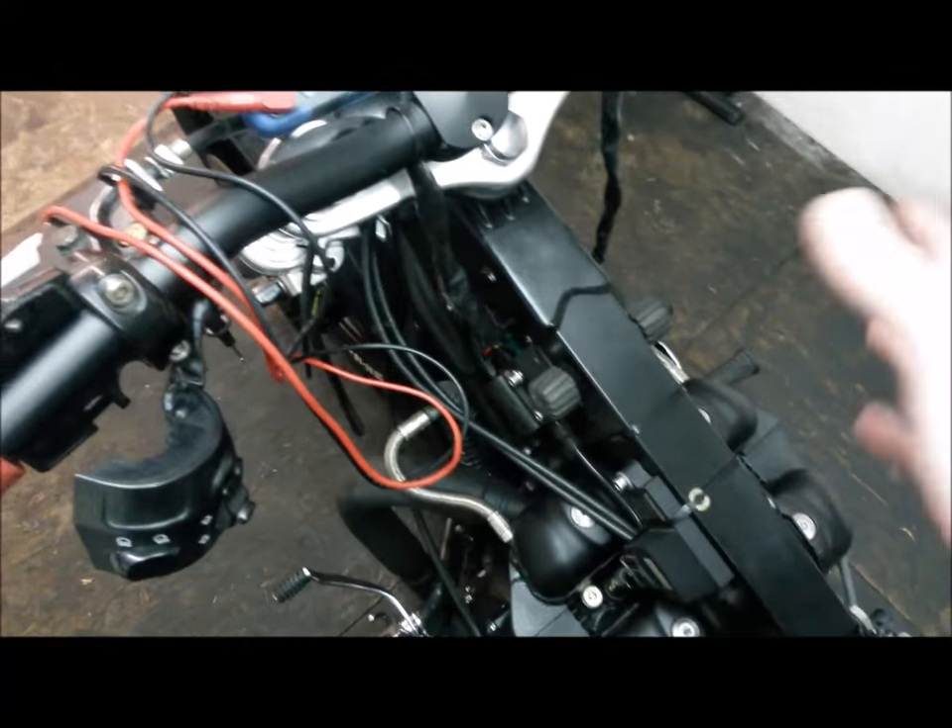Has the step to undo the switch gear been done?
Yes.